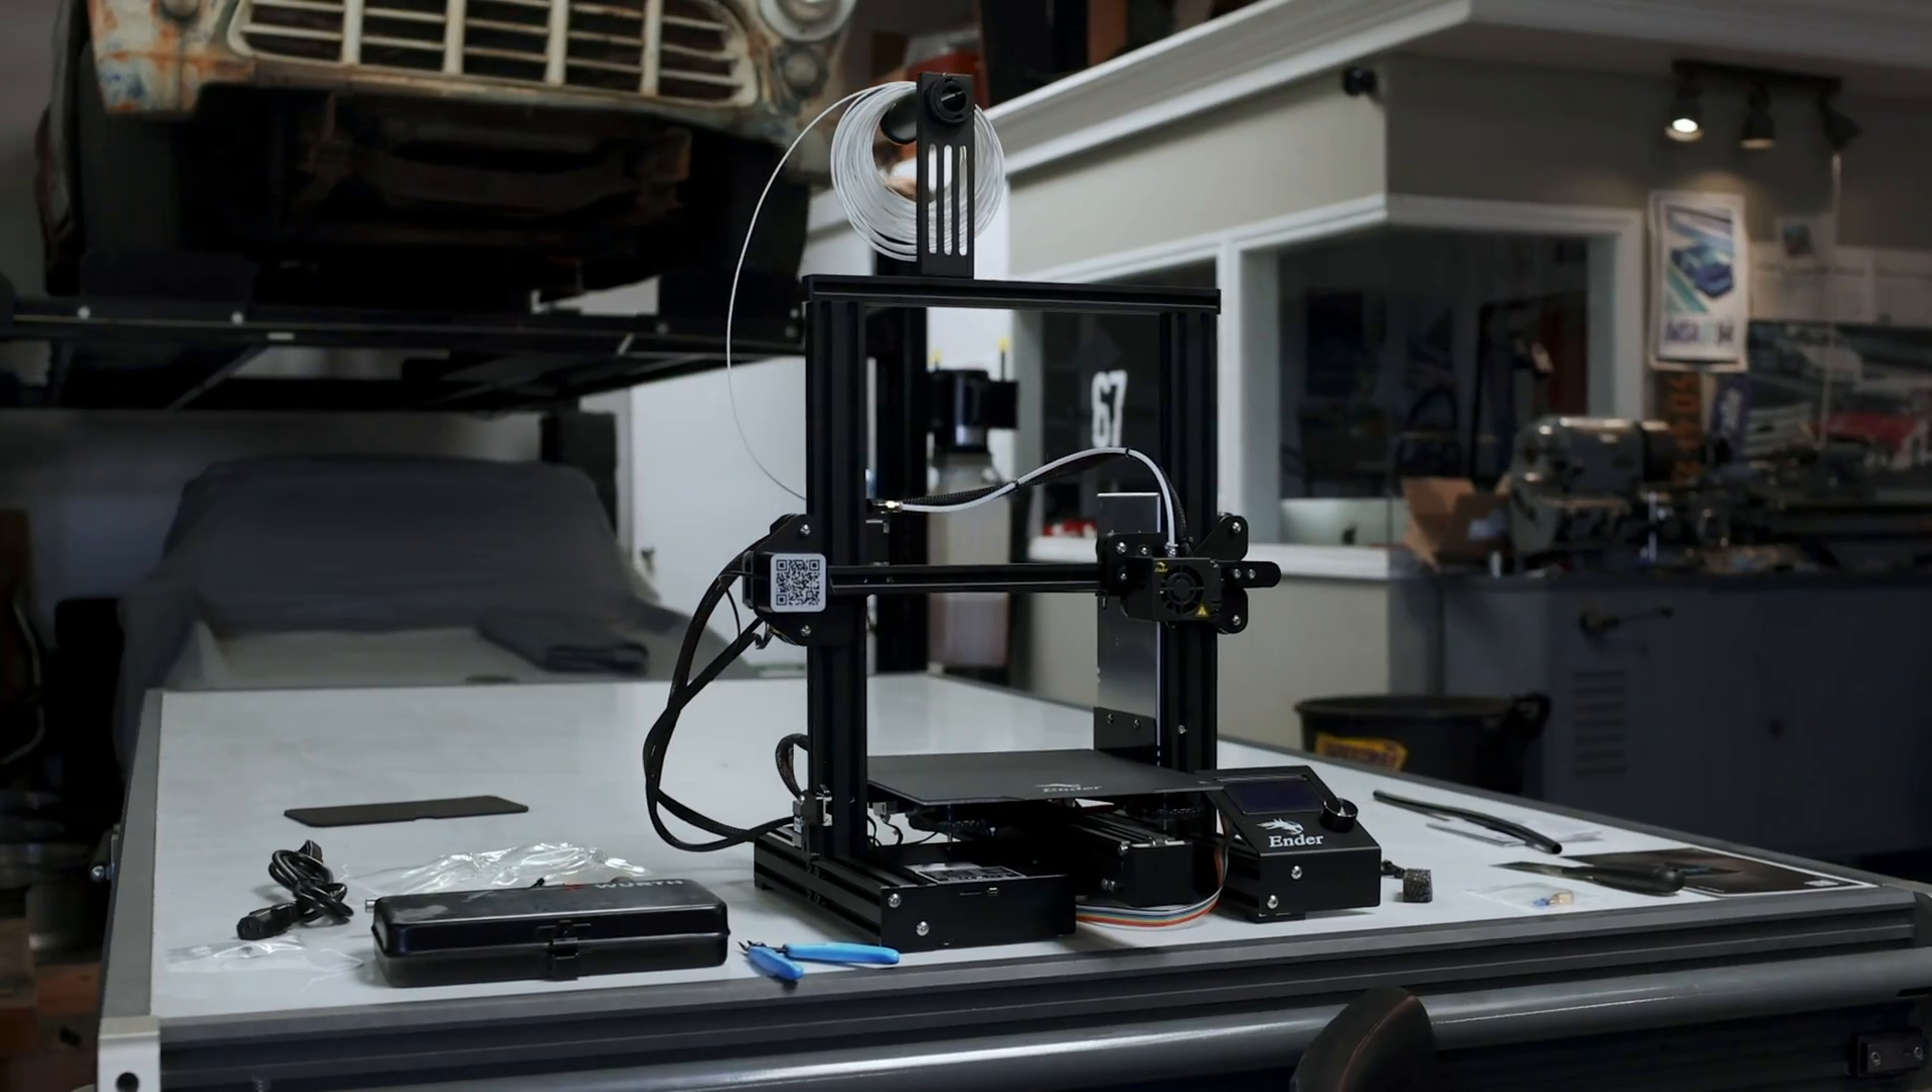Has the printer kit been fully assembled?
Yes.